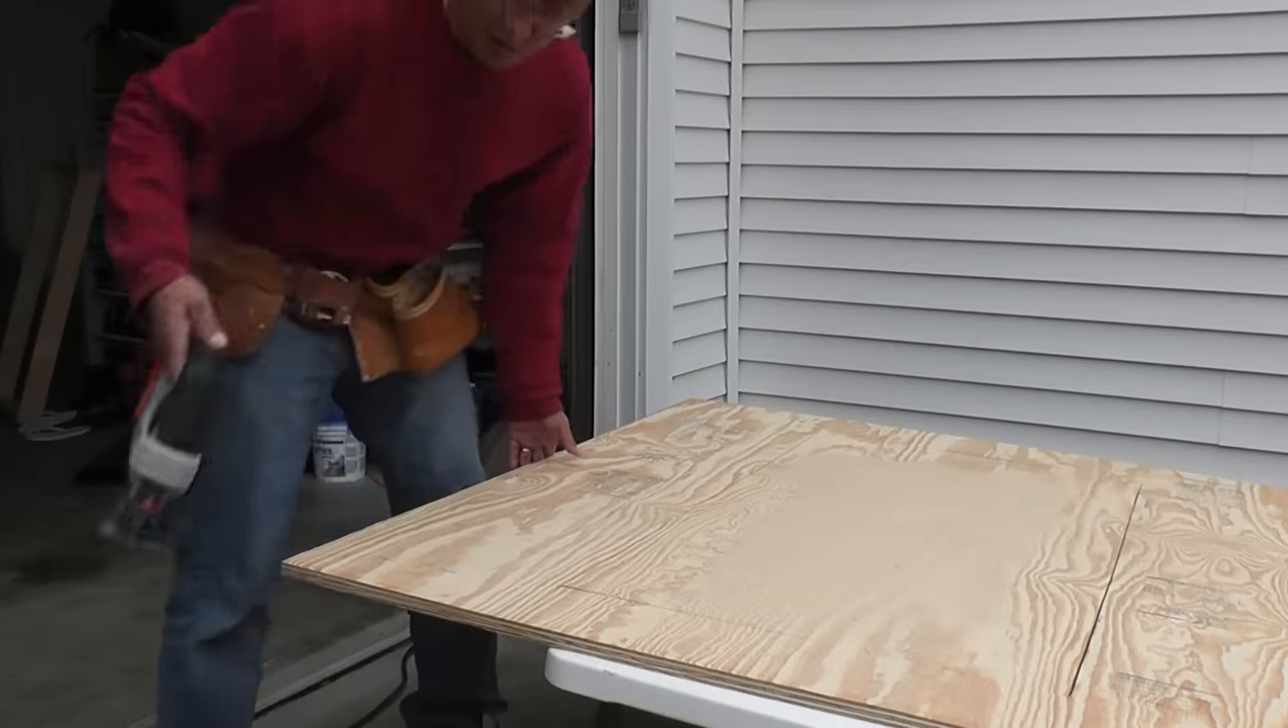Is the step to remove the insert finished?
No.